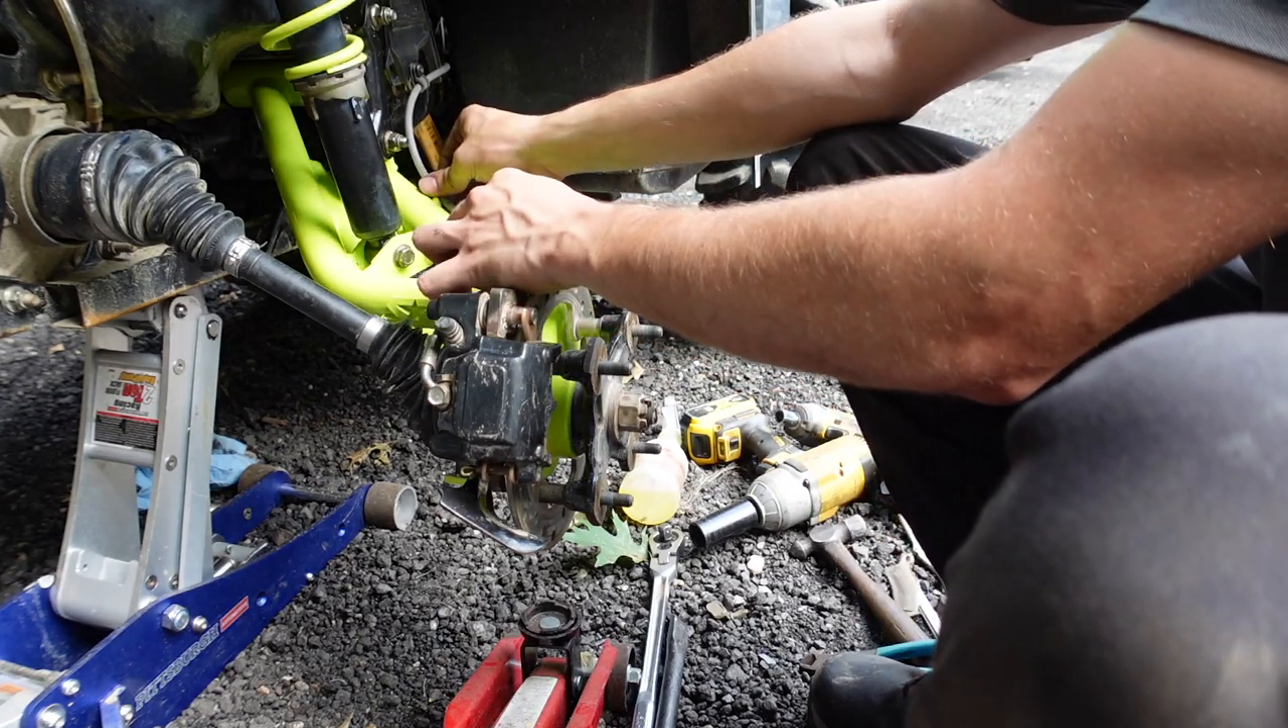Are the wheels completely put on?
No.